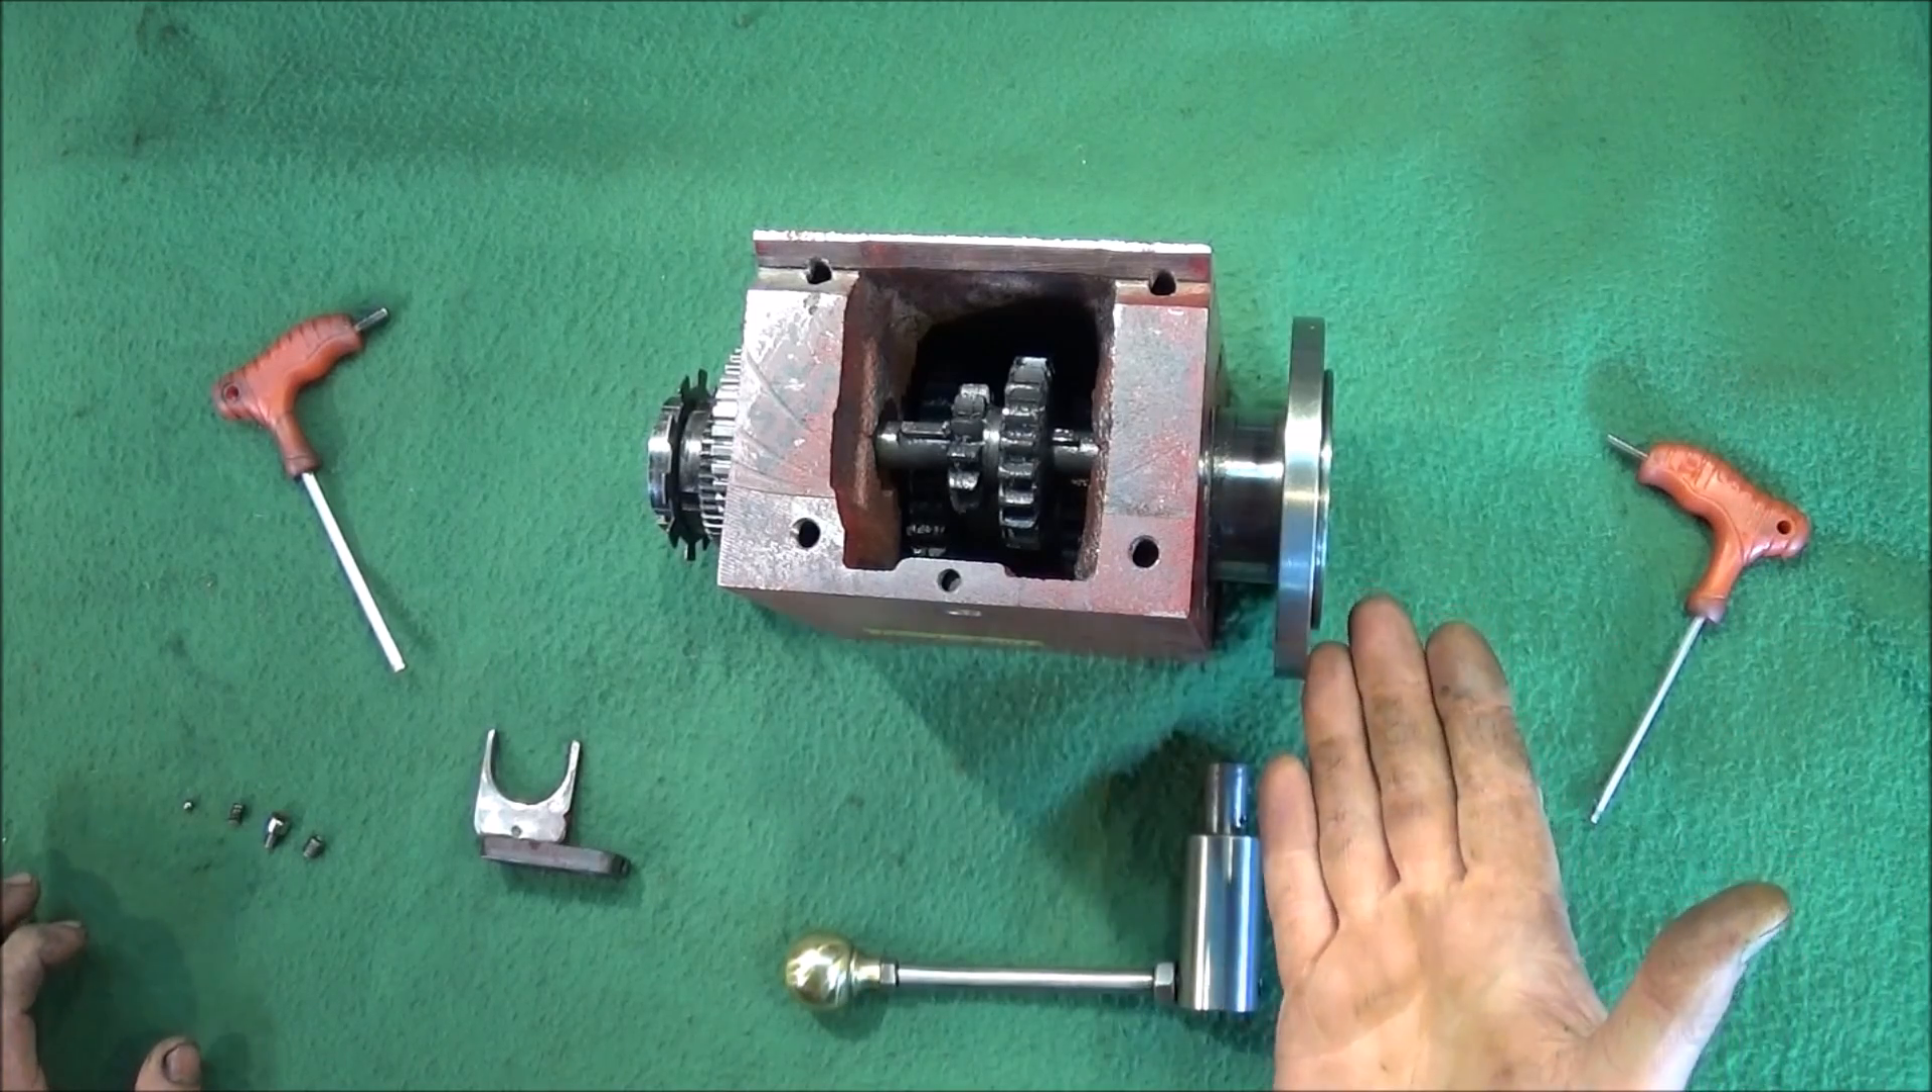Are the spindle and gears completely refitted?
Yes.